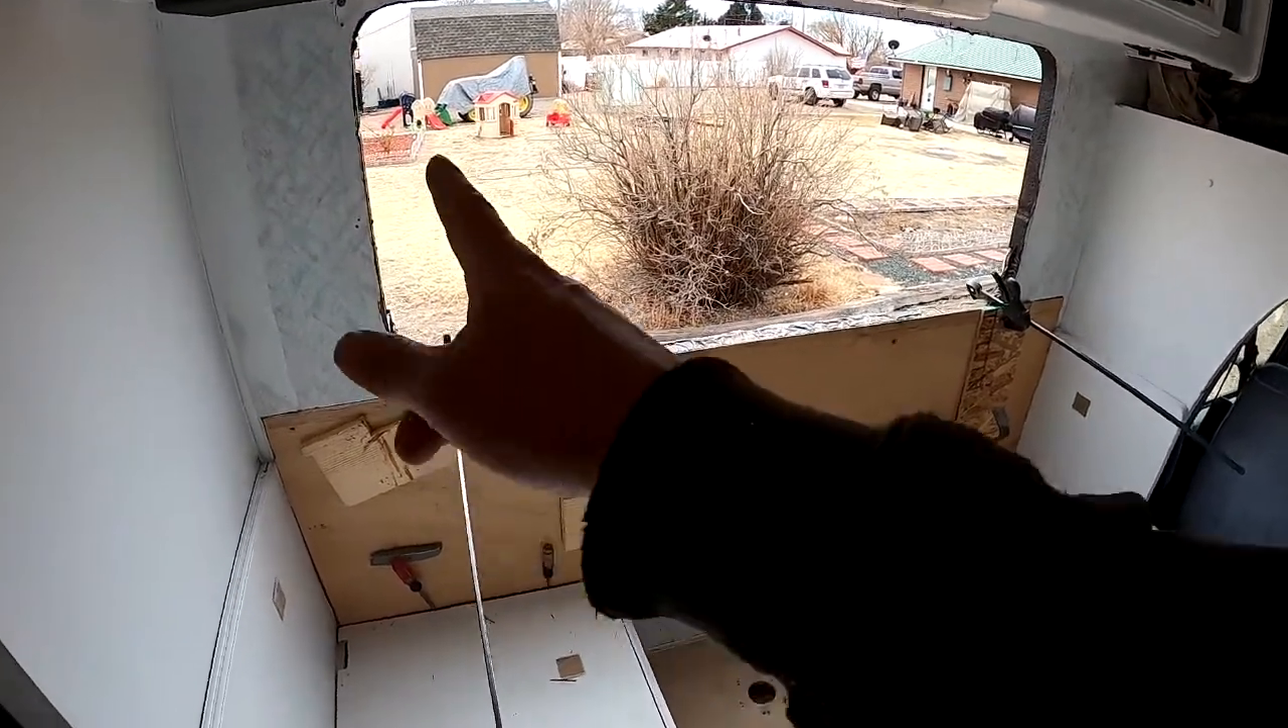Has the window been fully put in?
No.